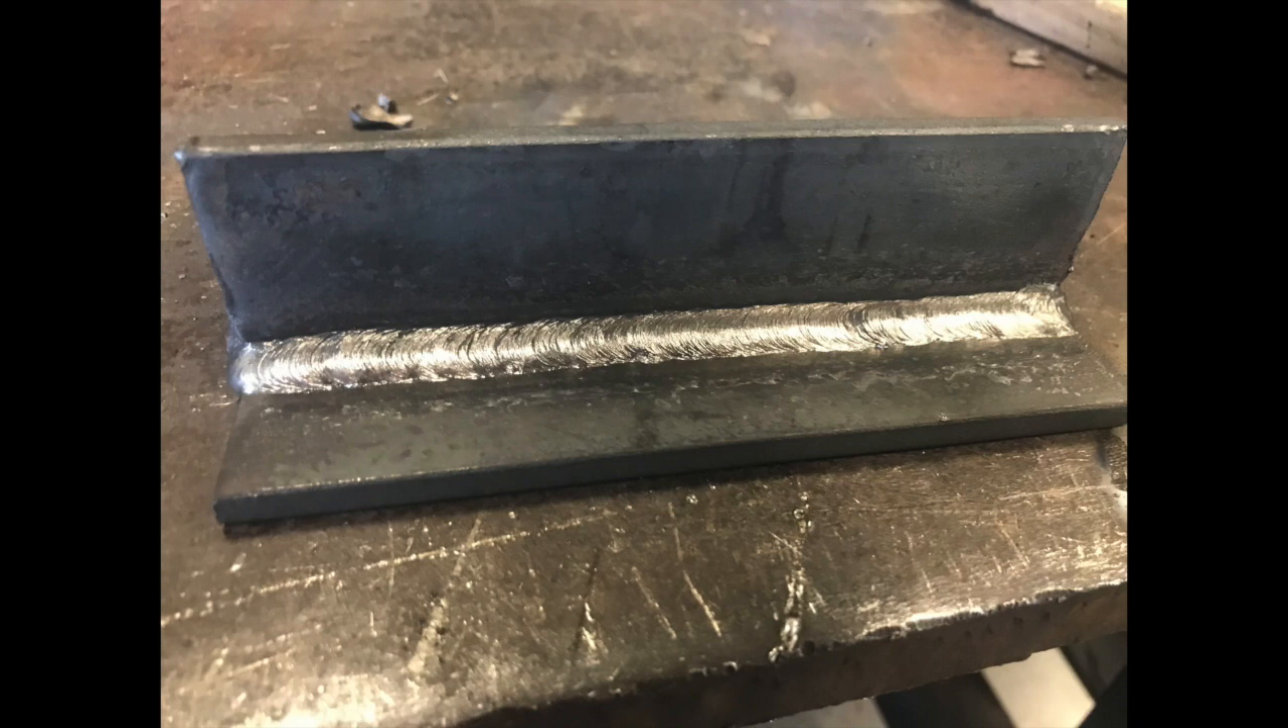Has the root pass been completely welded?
Yes.